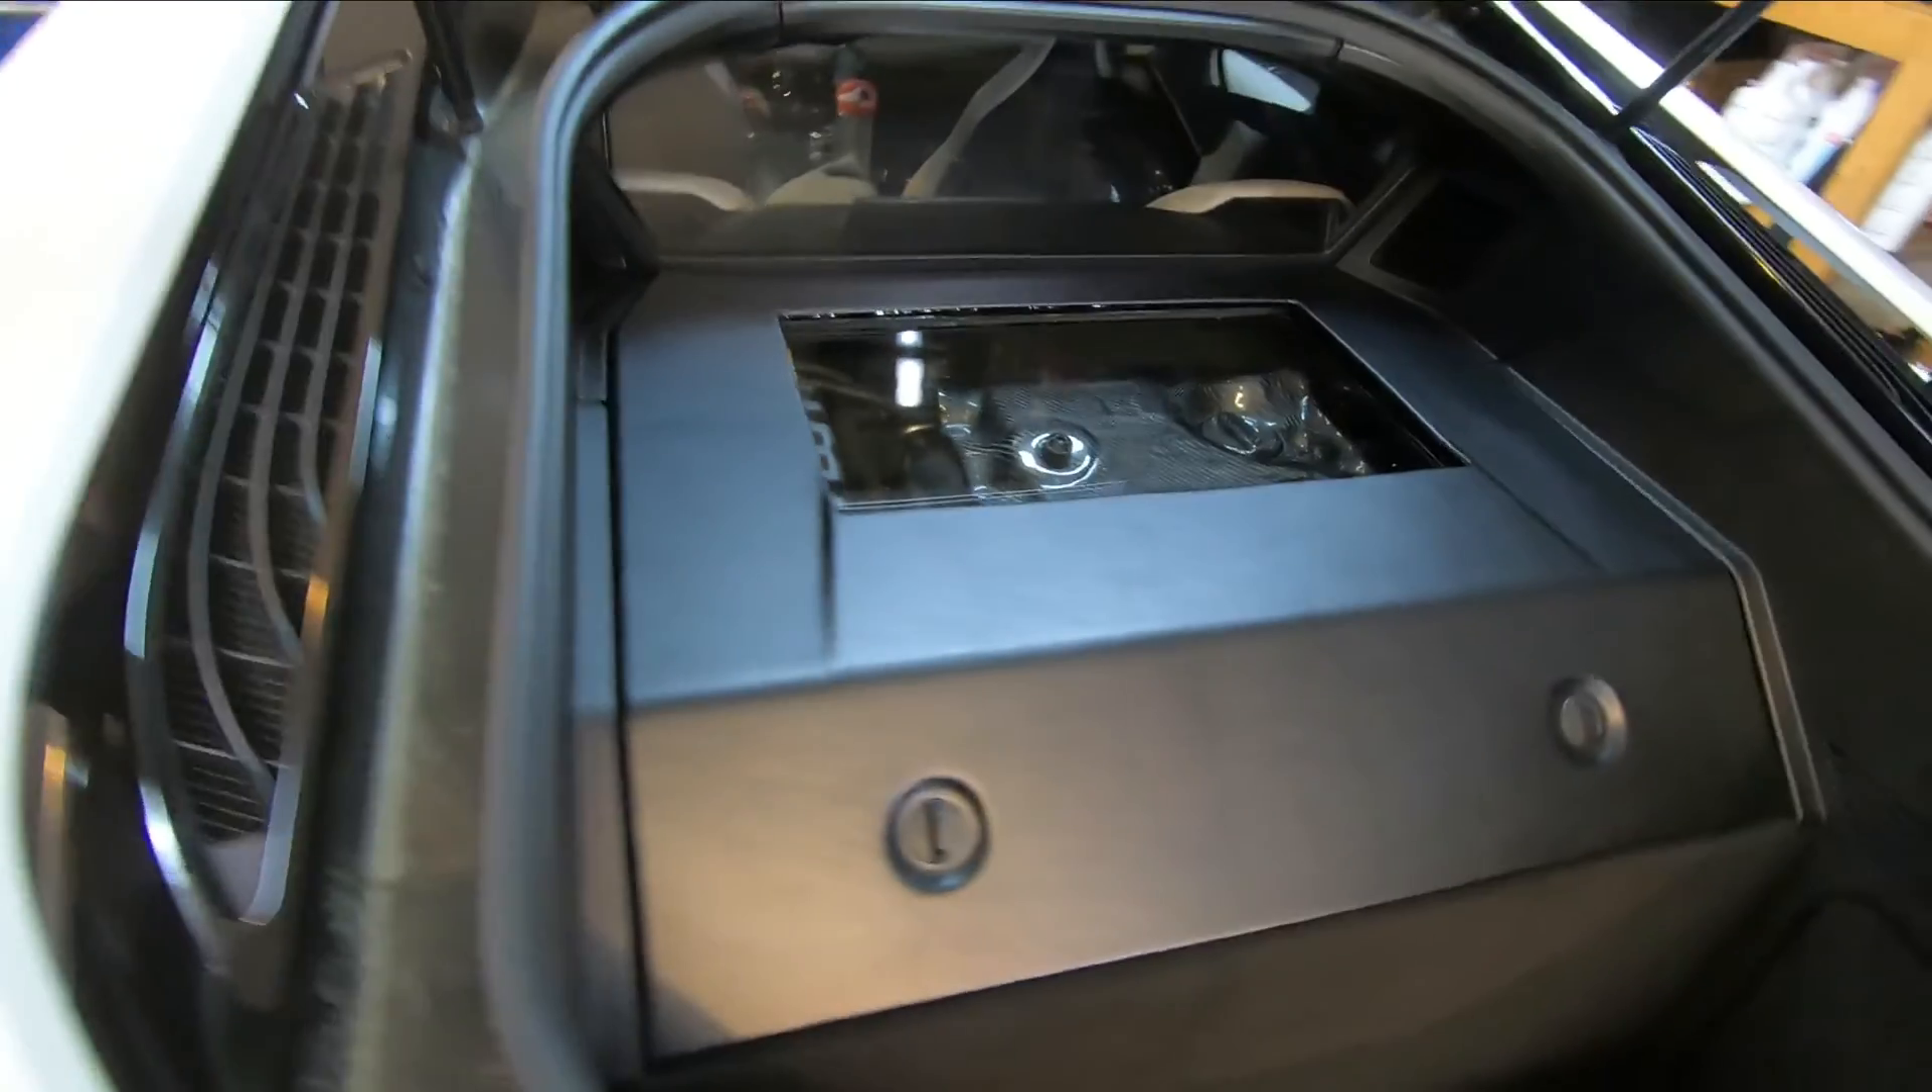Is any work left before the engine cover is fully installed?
No.